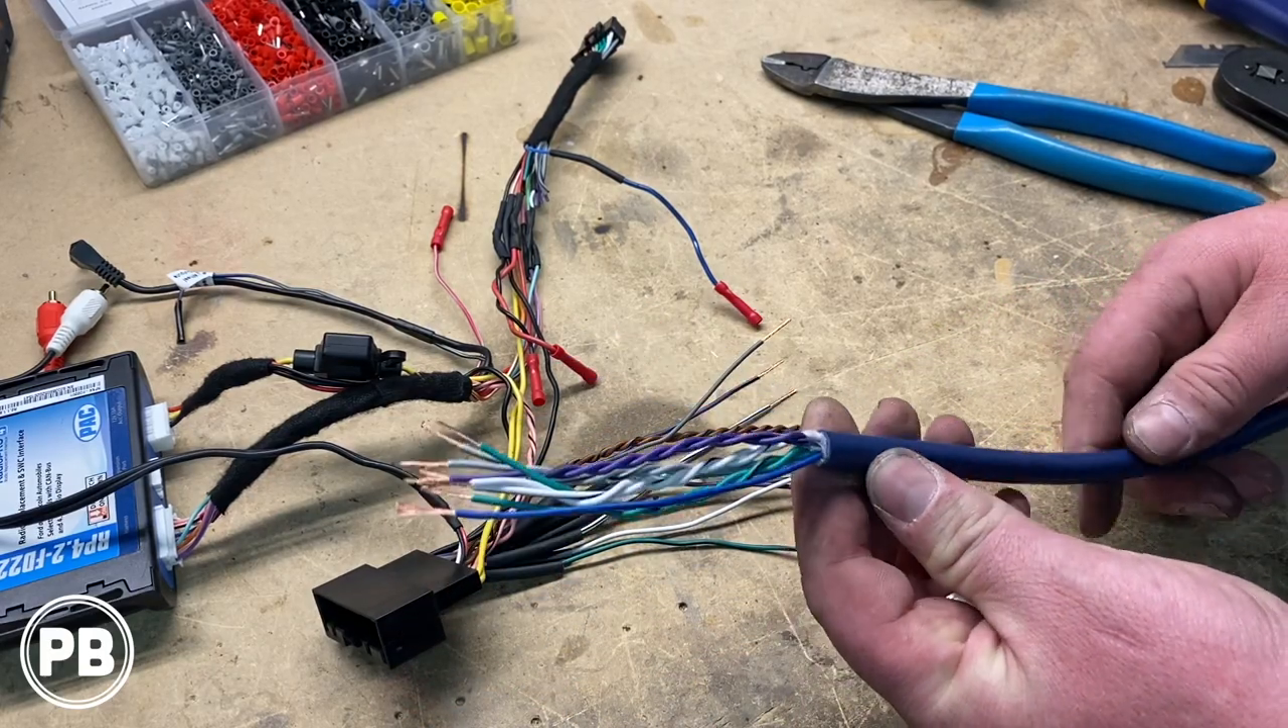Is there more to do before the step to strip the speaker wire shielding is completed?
No.